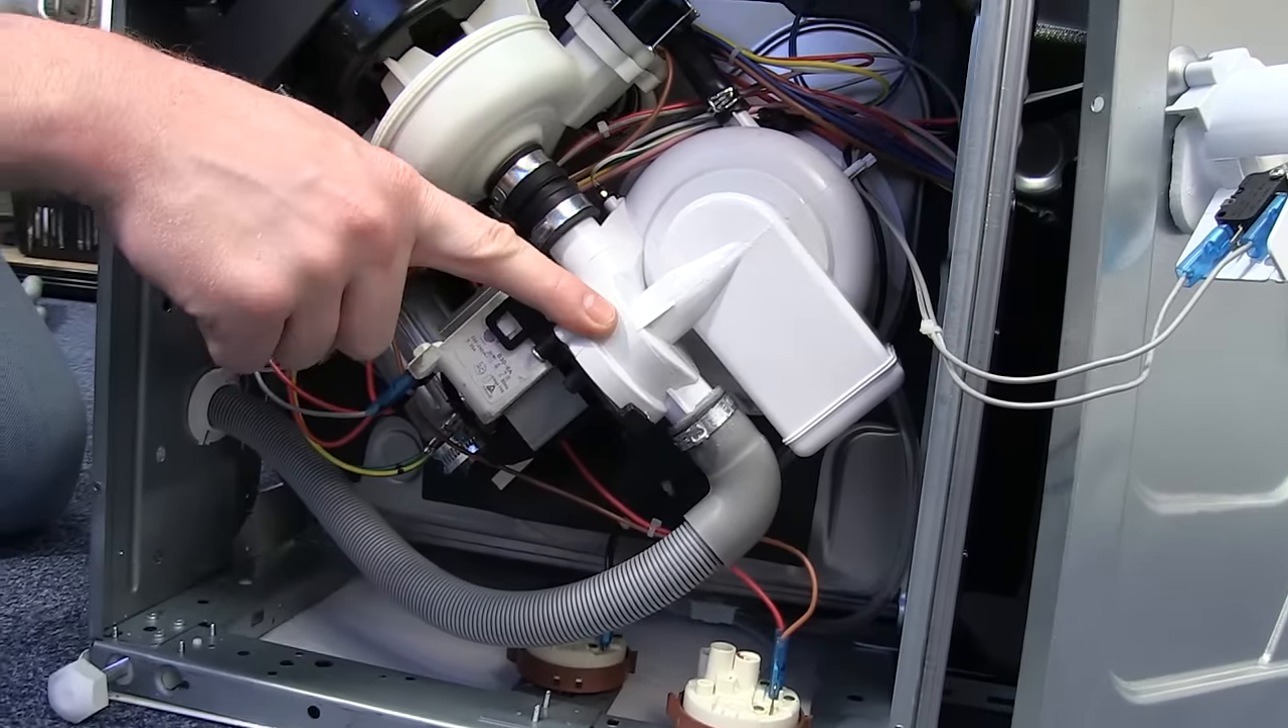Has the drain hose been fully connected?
Yes.